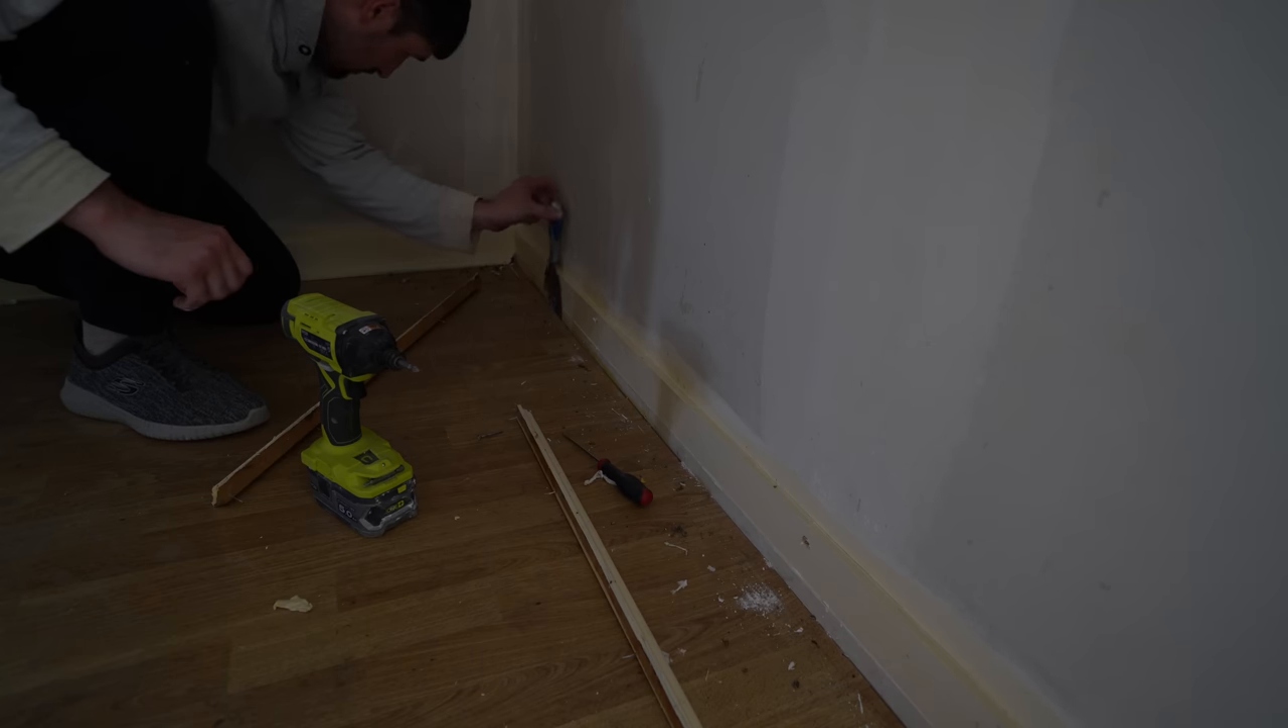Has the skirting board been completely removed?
No.